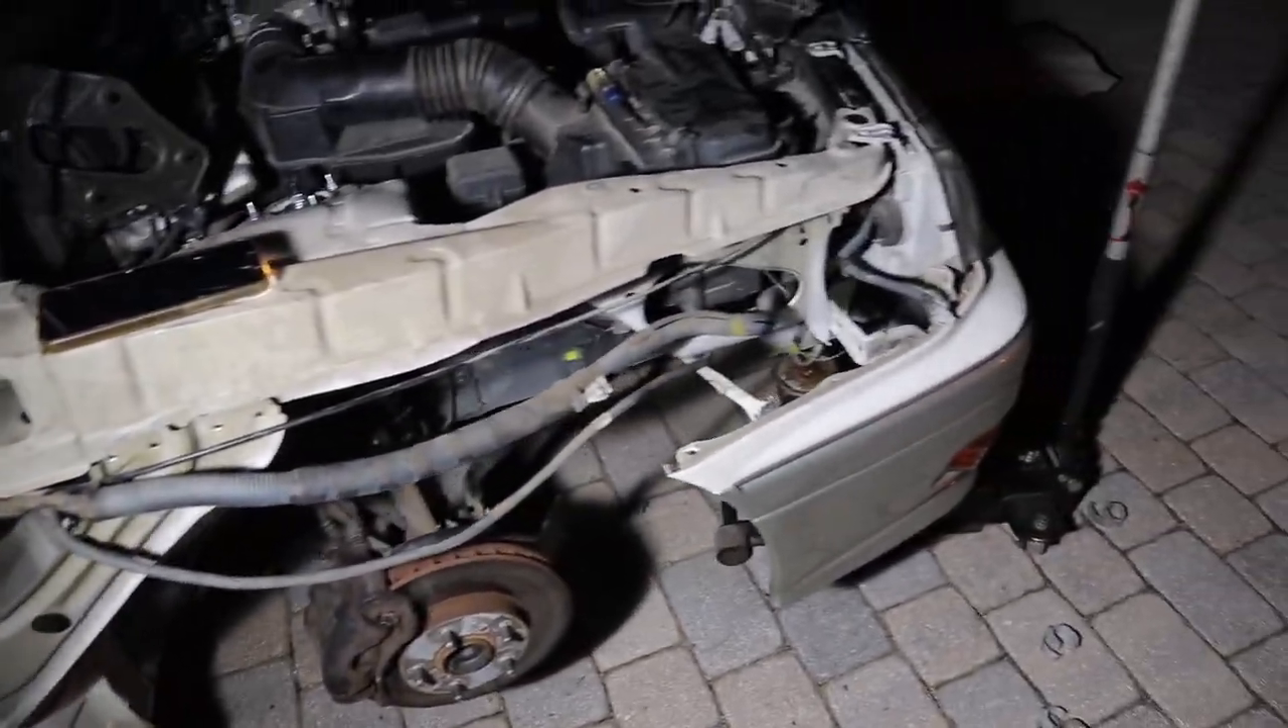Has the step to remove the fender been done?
Yes.